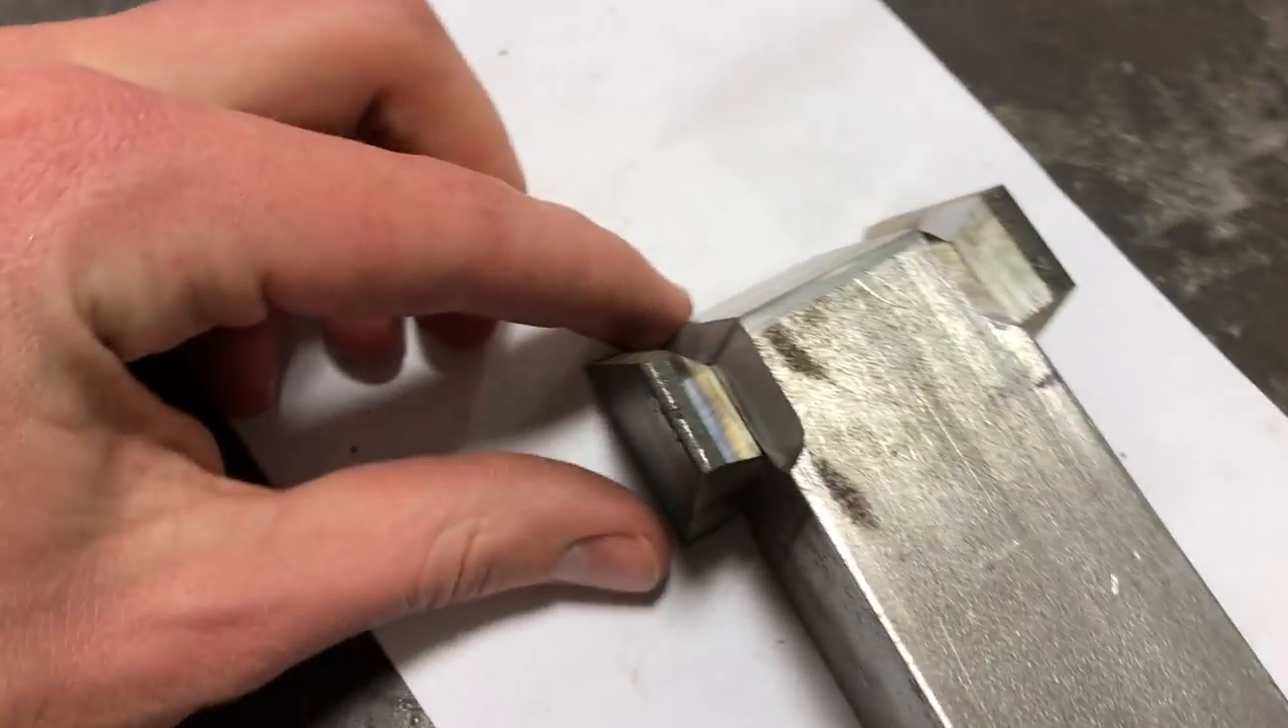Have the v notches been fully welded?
No.